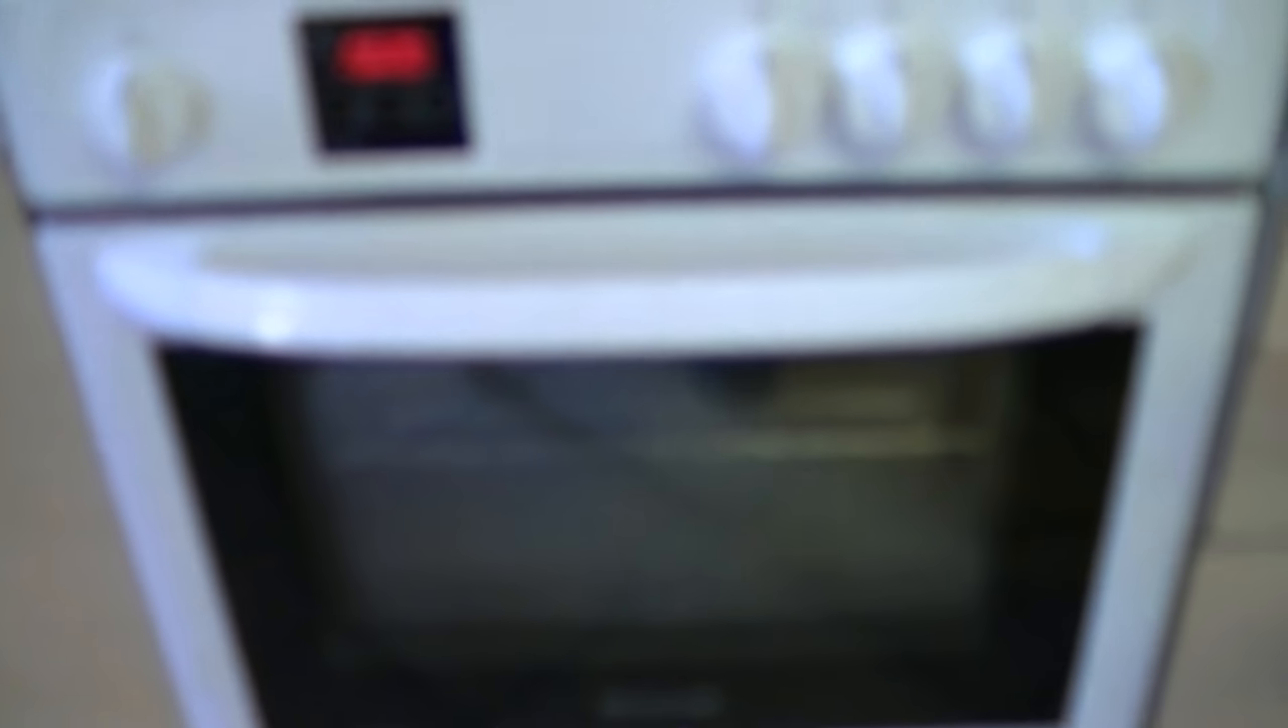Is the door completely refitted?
Yes.